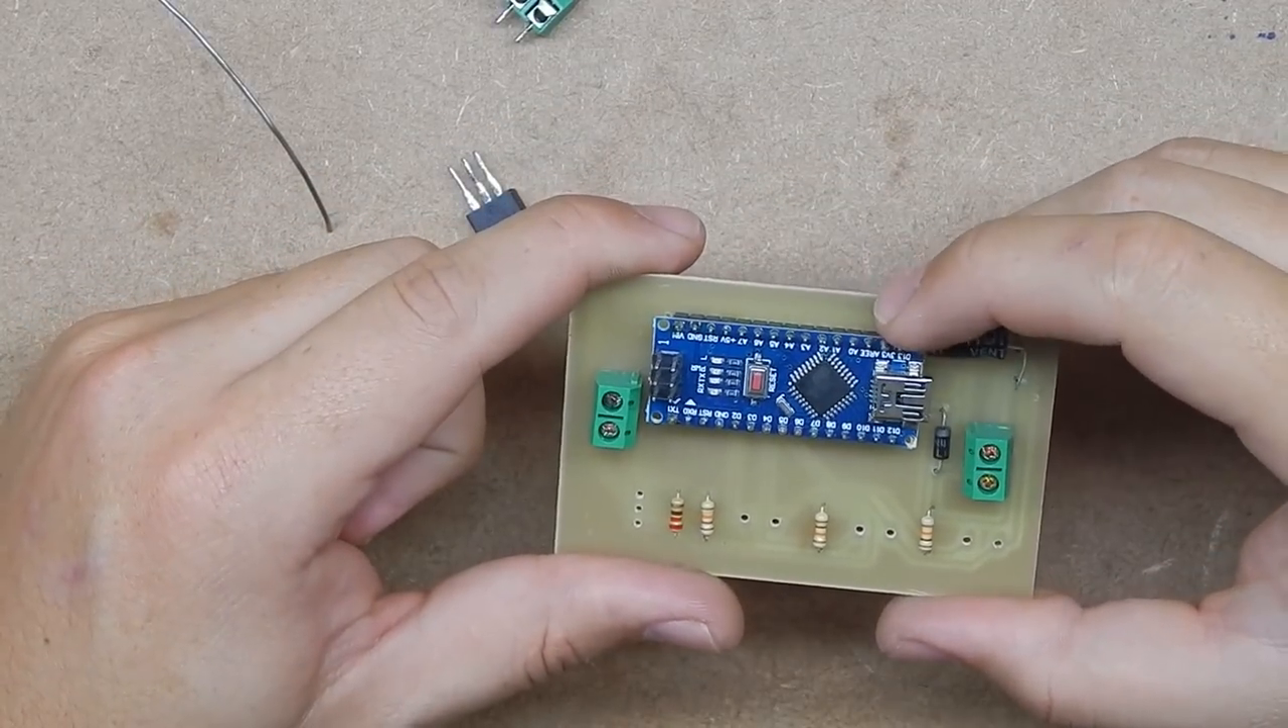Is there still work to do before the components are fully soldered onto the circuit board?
Yes.